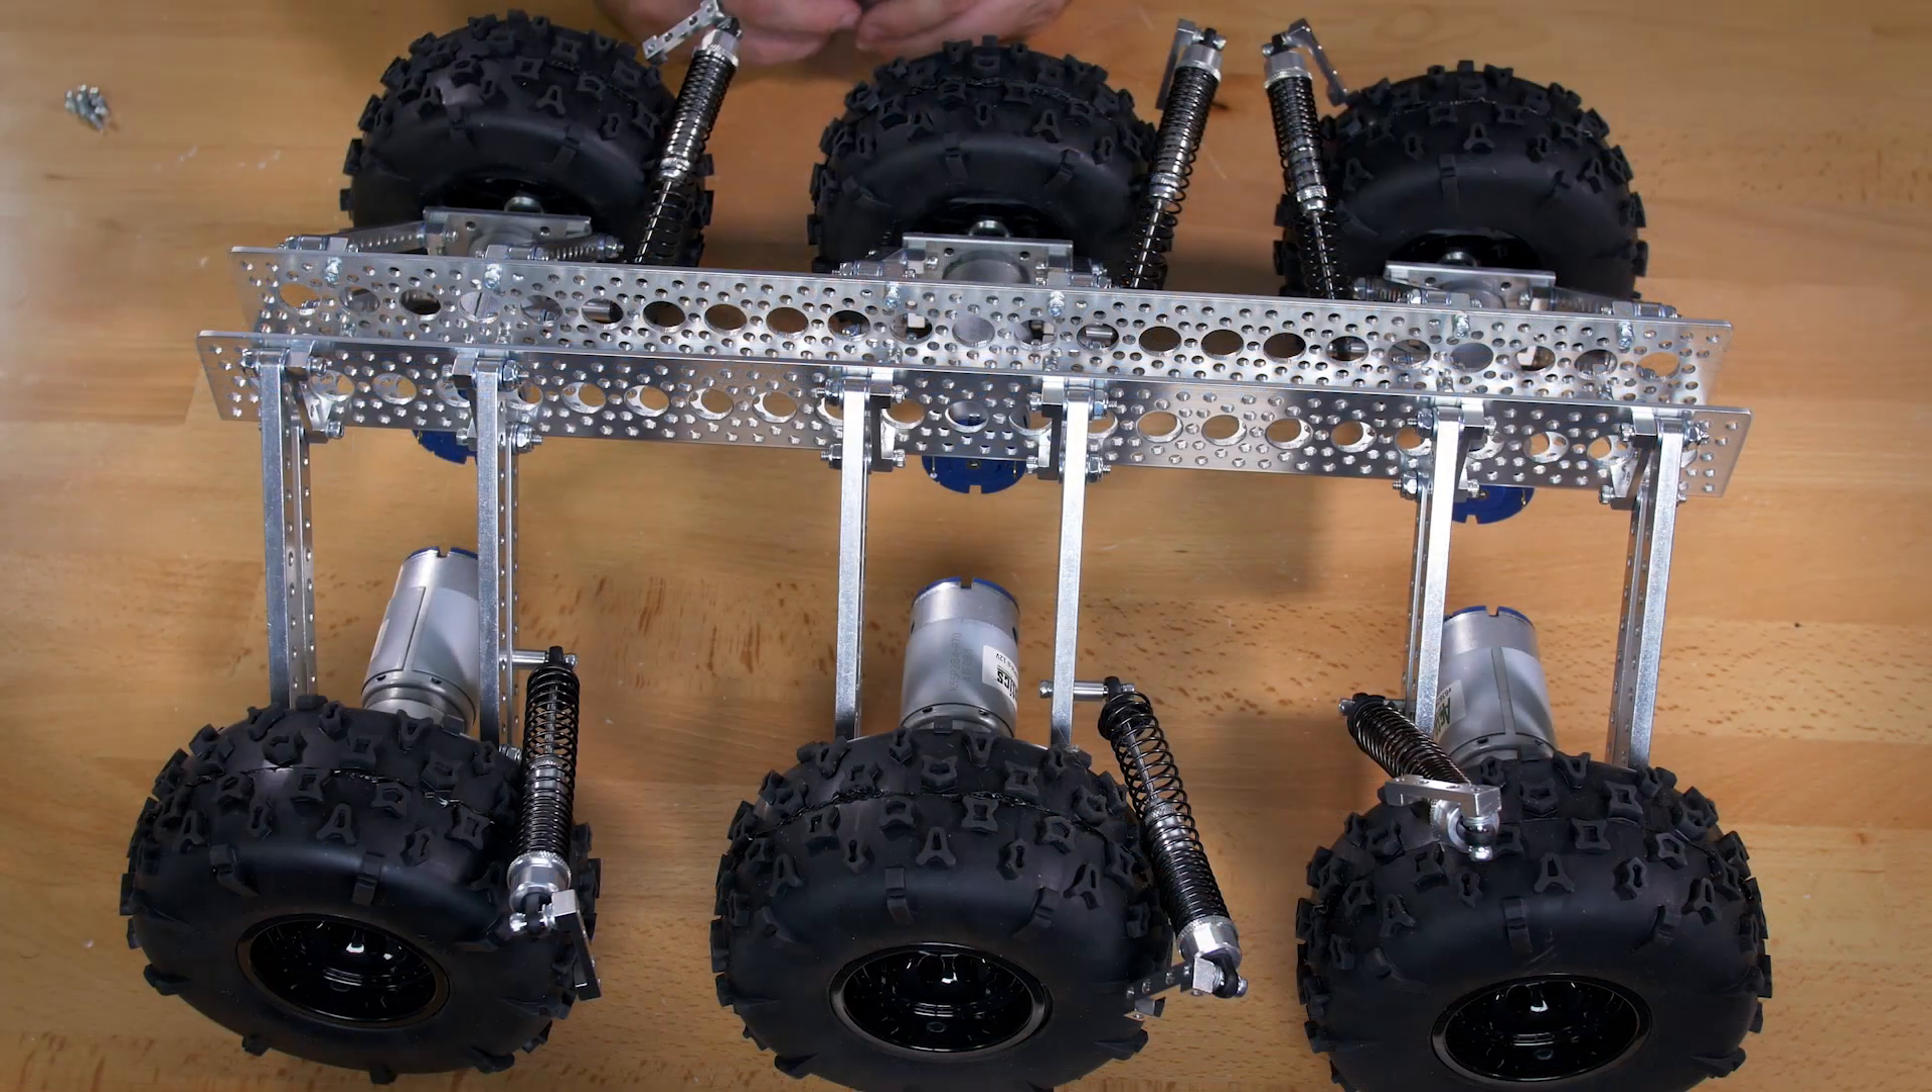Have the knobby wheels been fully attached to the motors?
Yes.